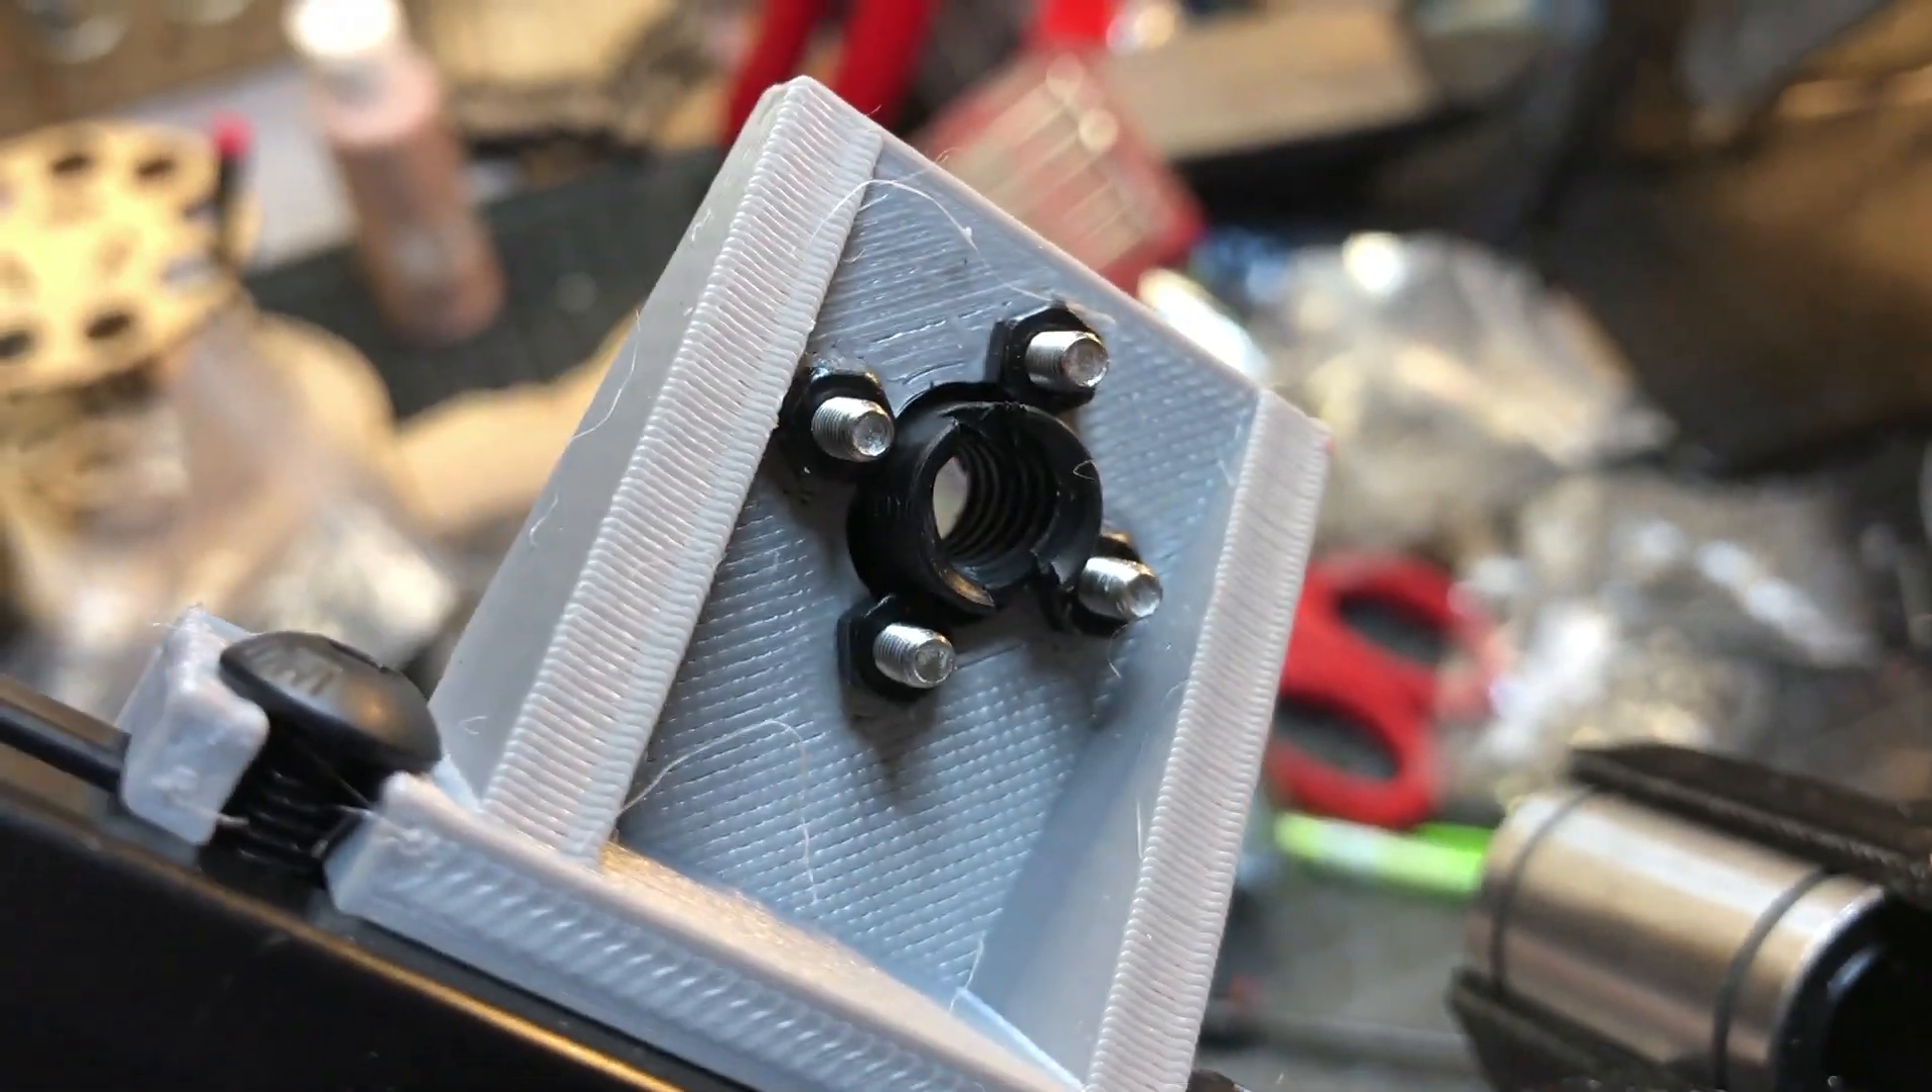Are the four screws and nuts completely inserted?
Yes.